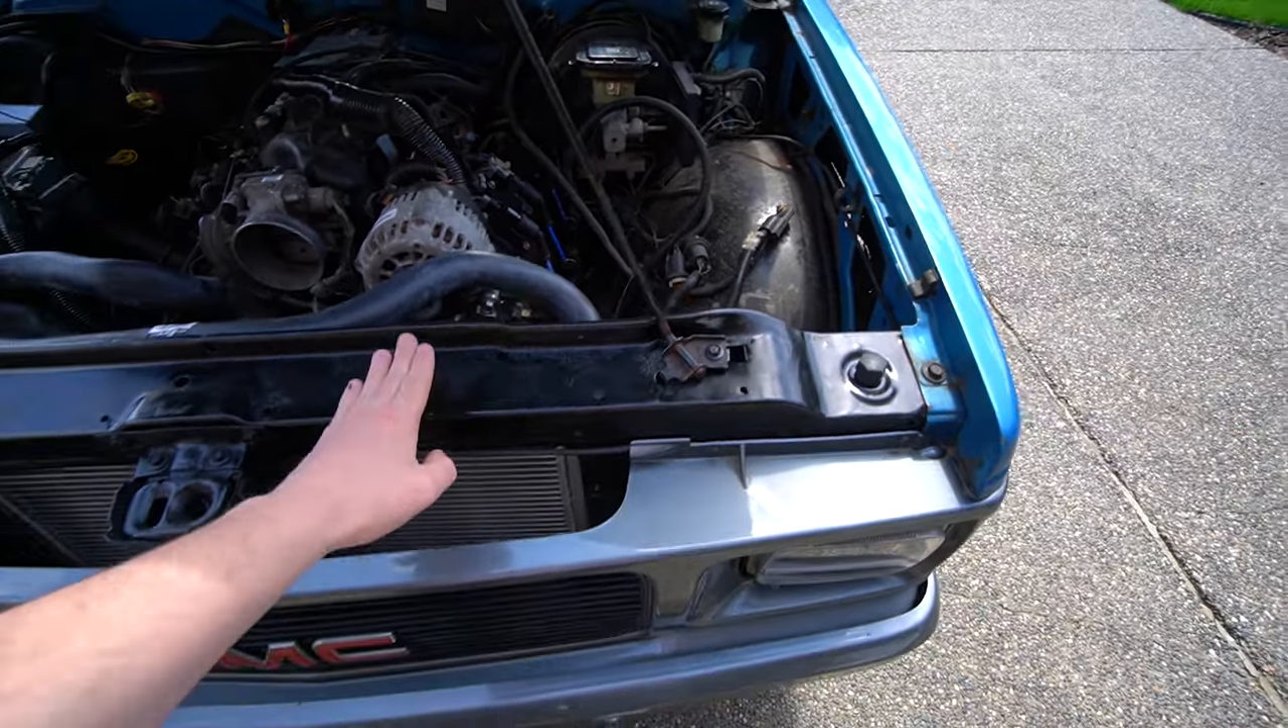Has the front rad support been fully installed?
Yes.